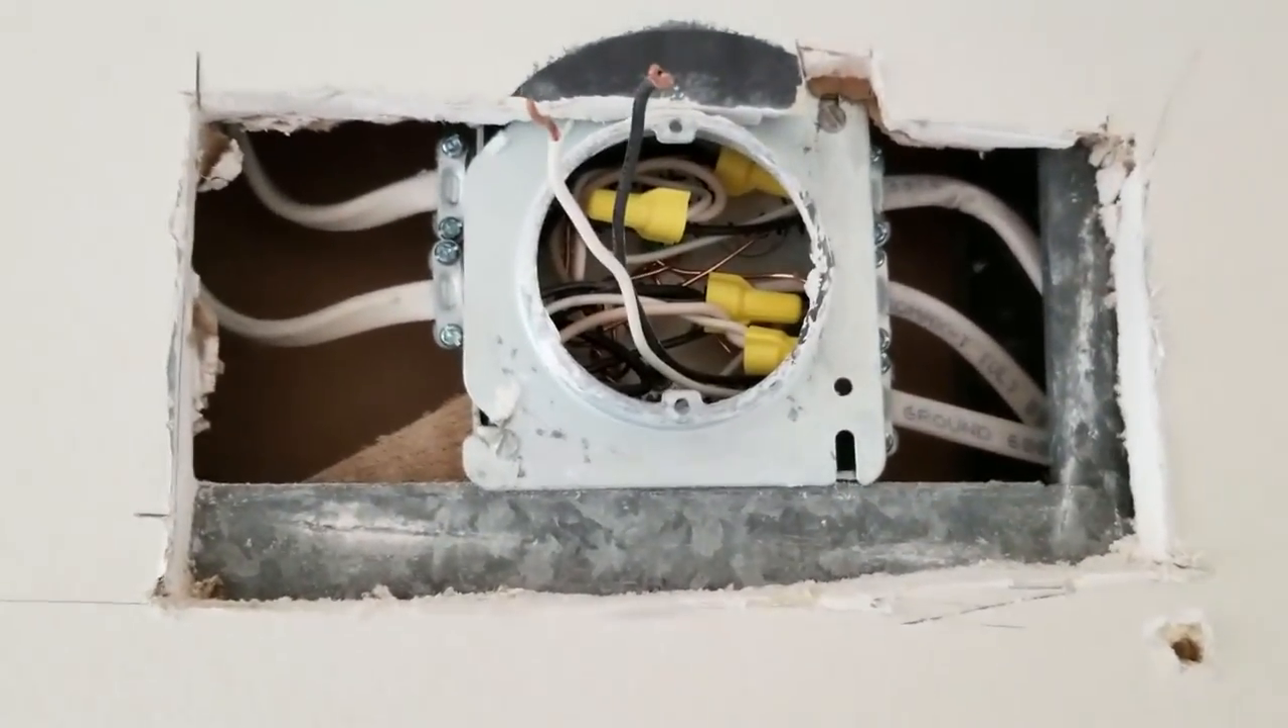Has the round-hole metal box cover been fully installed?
Yes.